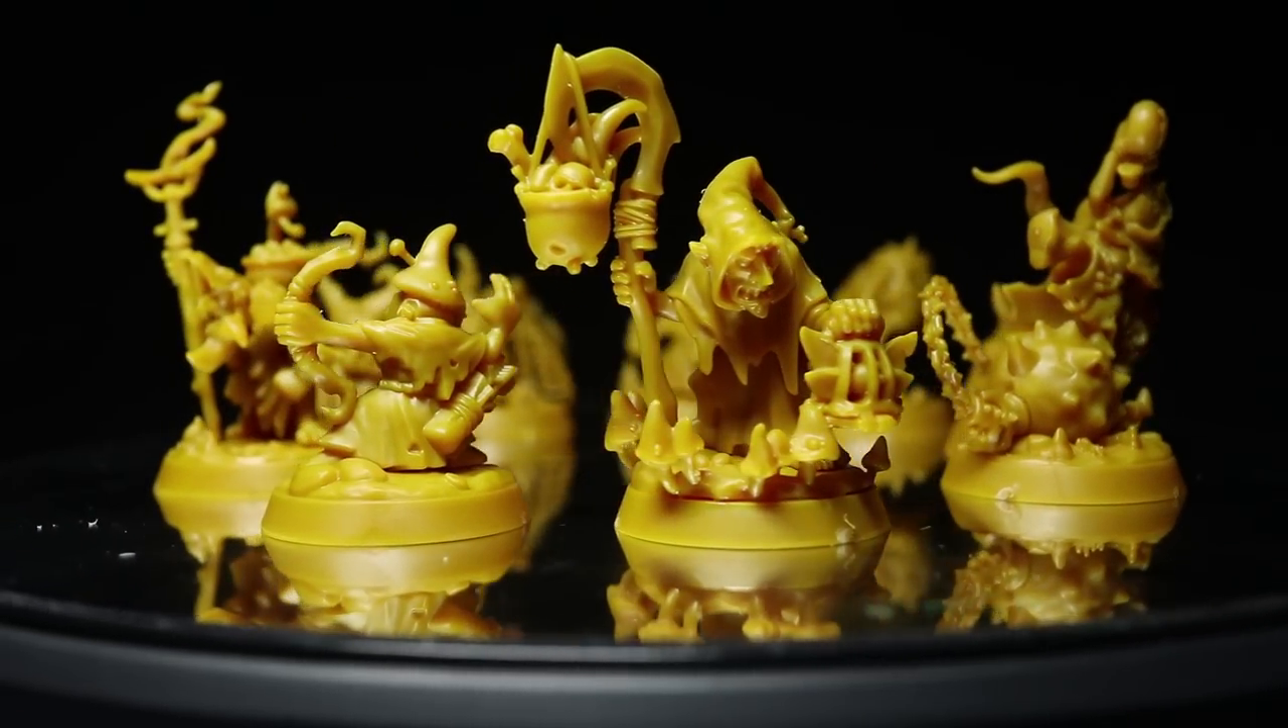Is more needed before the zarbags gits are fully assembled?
No.